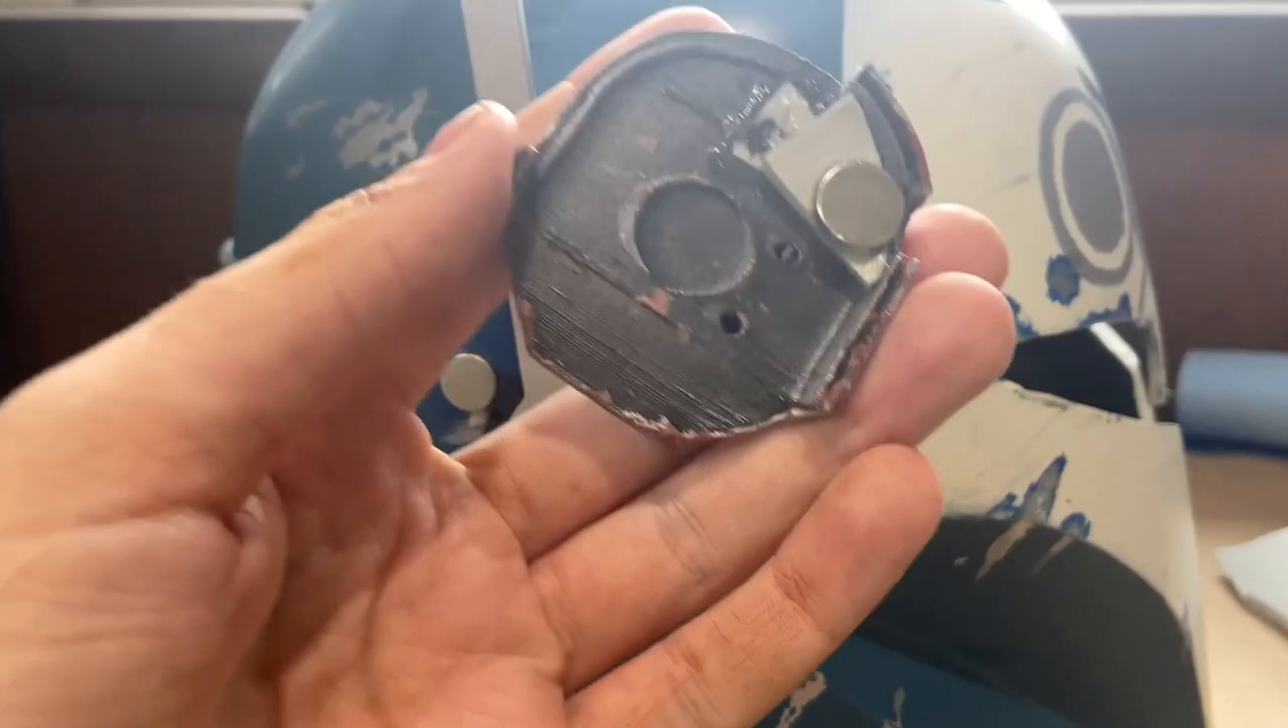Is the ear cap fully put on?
No.